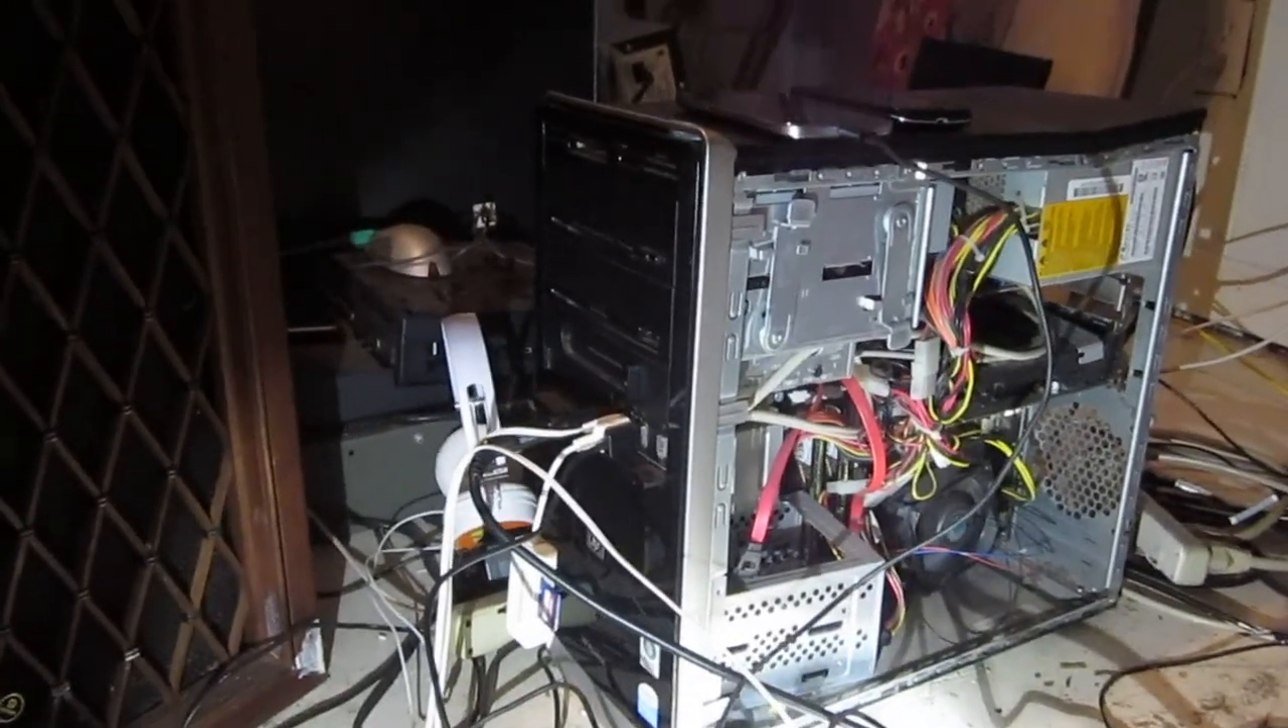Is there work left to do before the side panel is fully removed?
No.